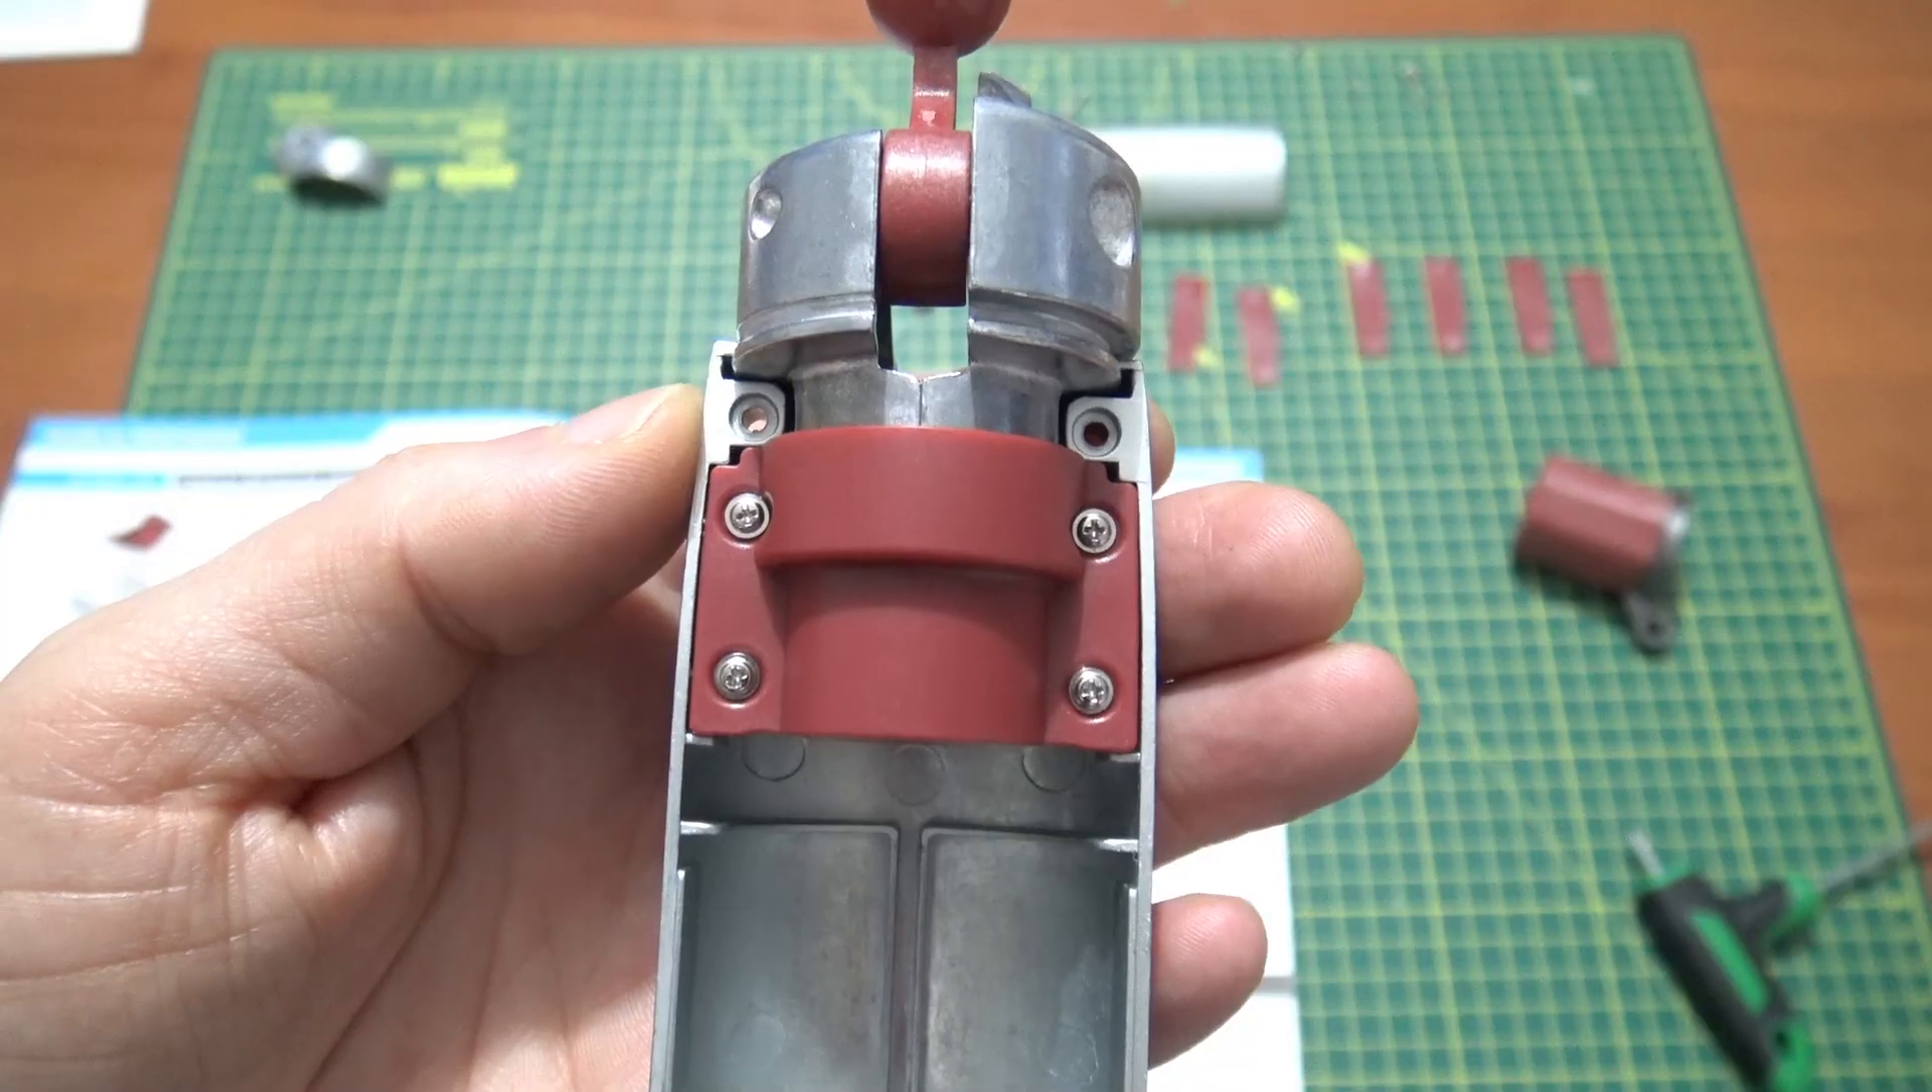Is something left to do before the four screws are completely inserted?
No.